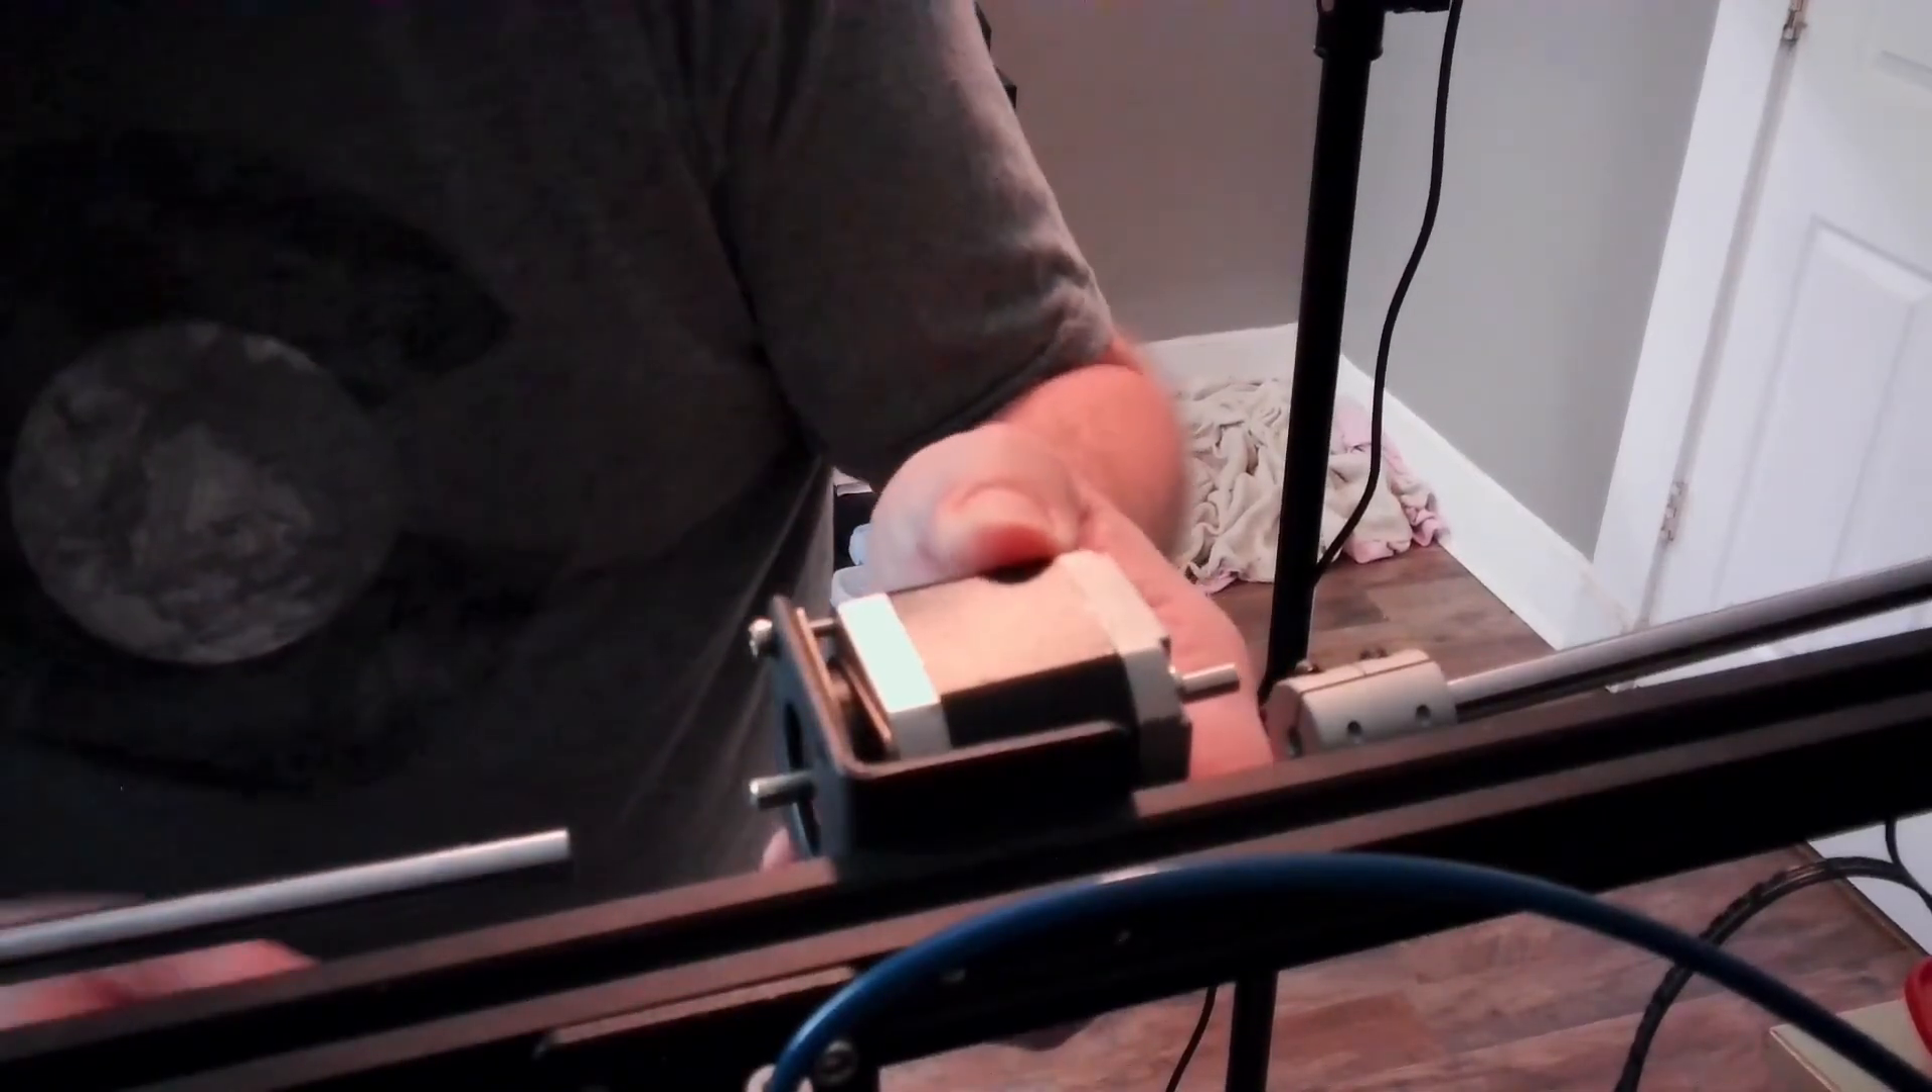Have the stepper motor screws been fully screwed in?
No.